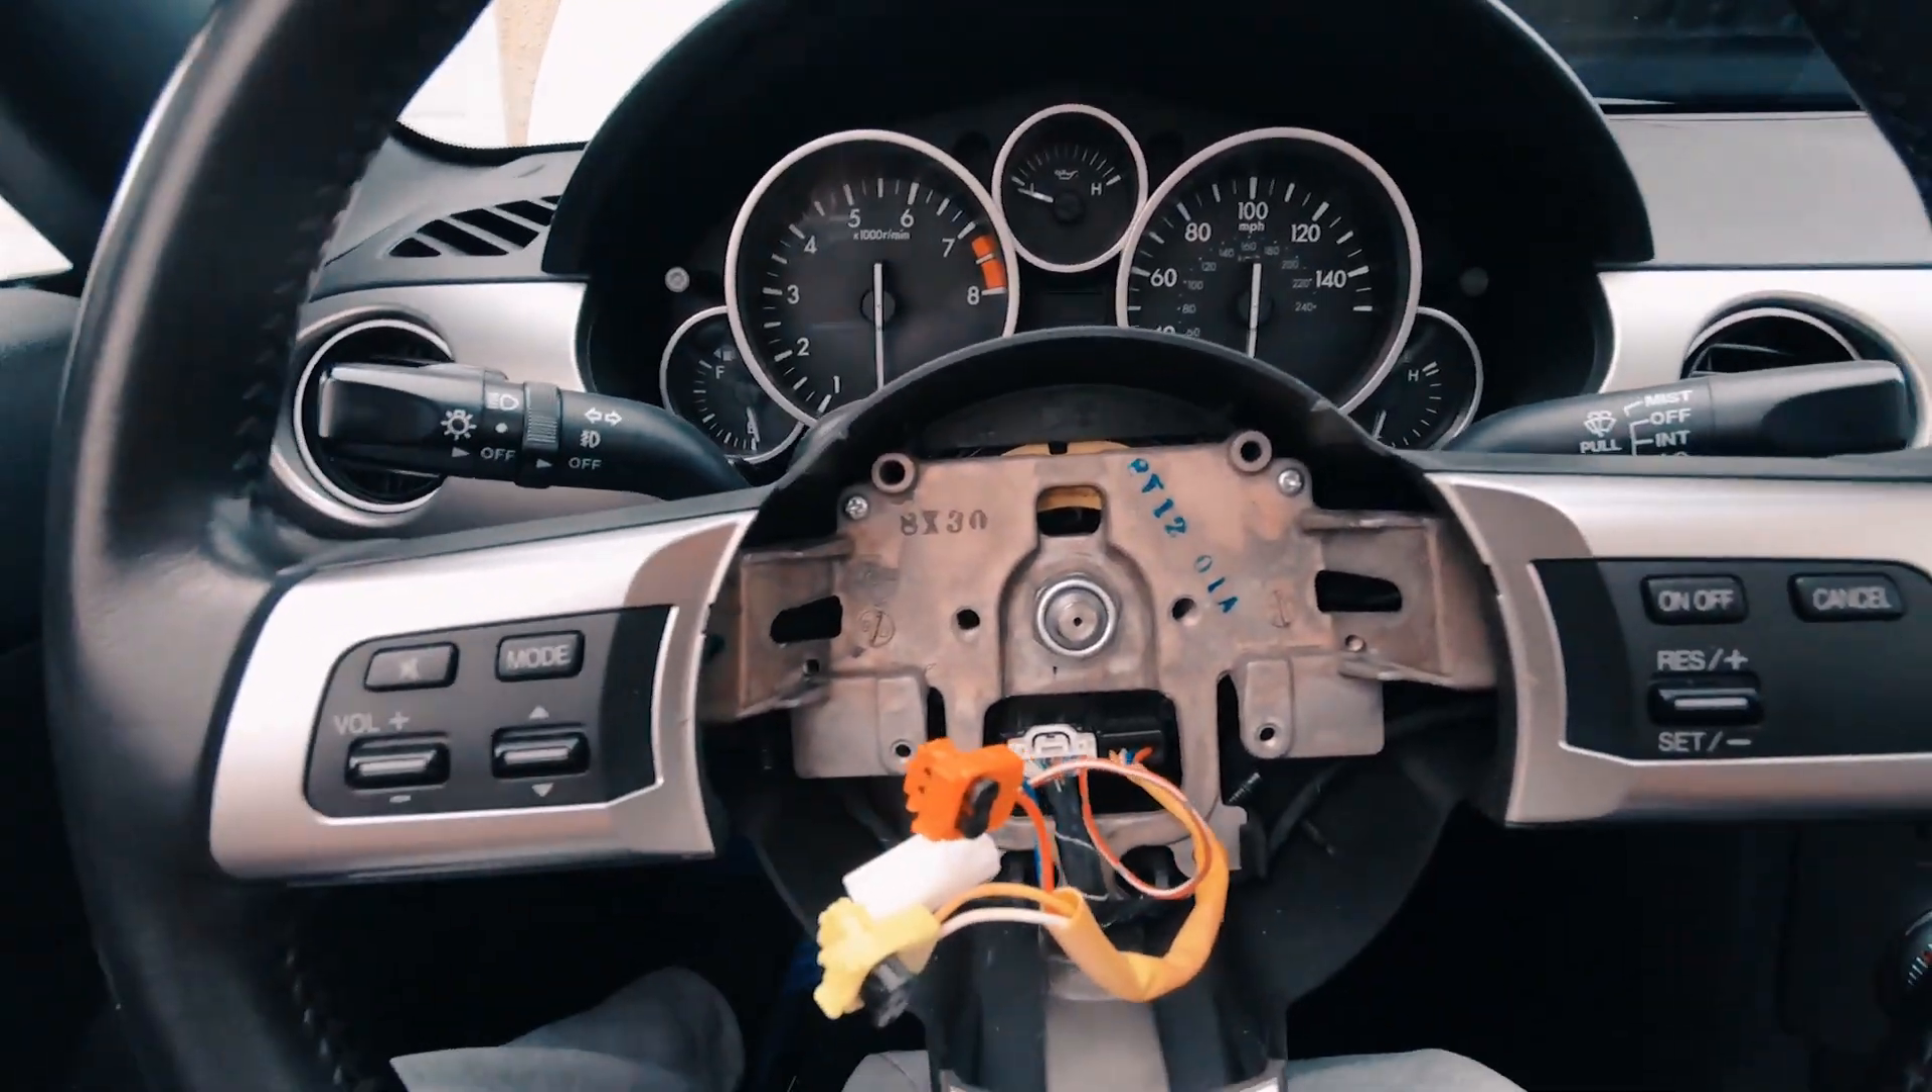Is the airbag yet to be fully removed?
No.